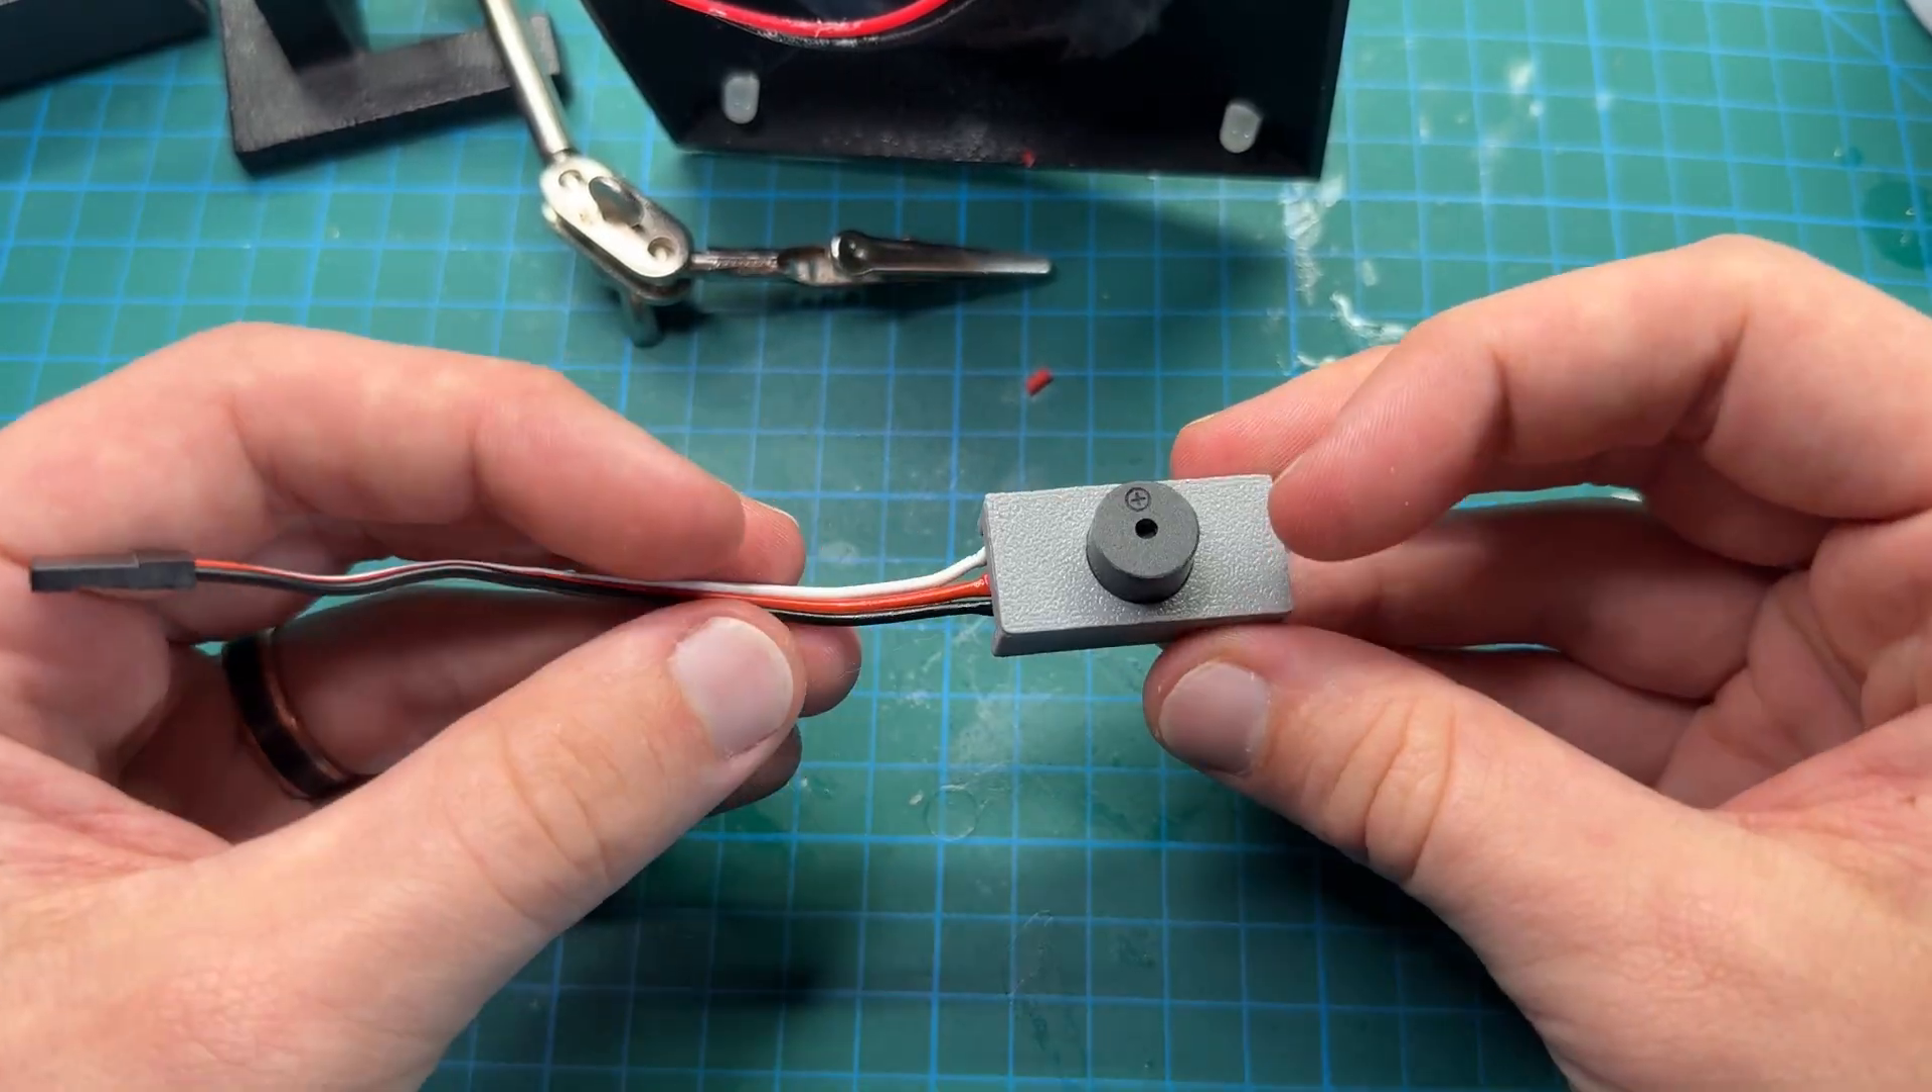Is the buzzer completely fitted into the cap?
Yes.